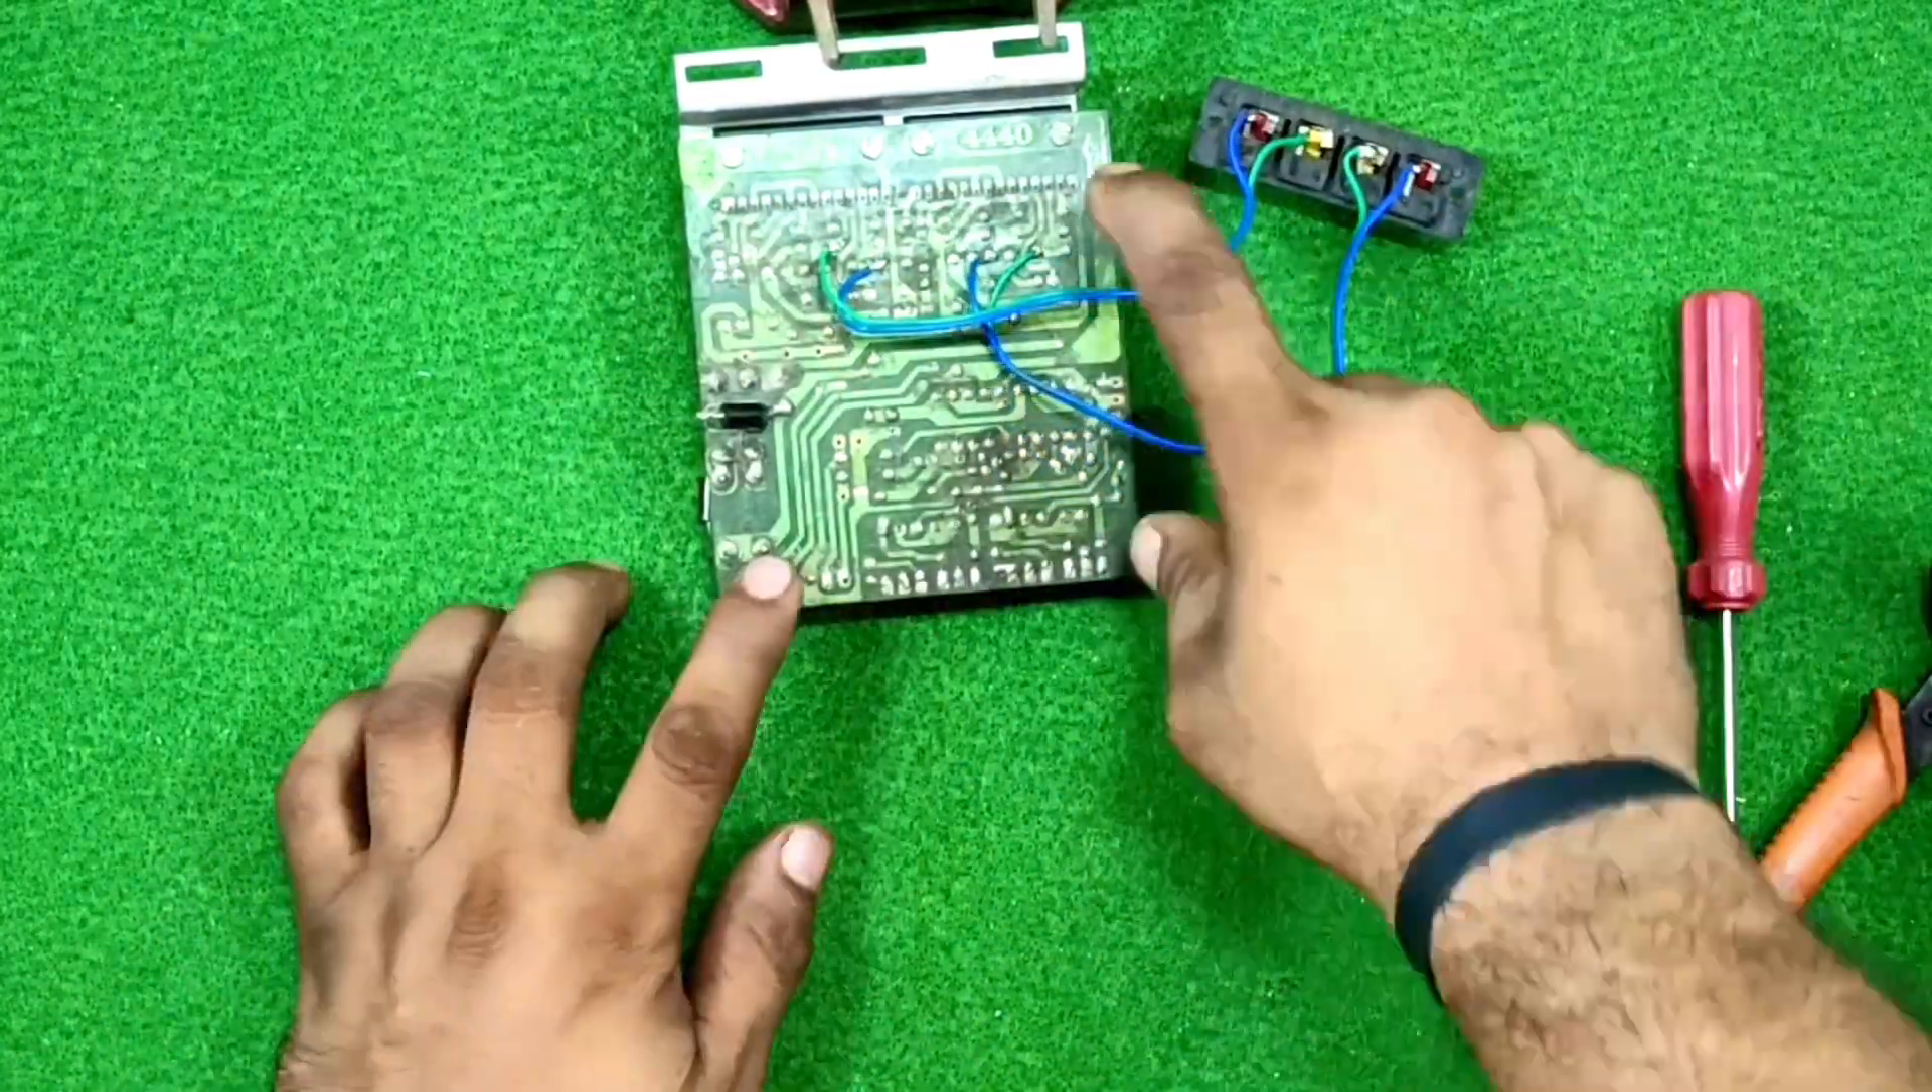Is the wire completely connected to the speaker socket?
Yes.